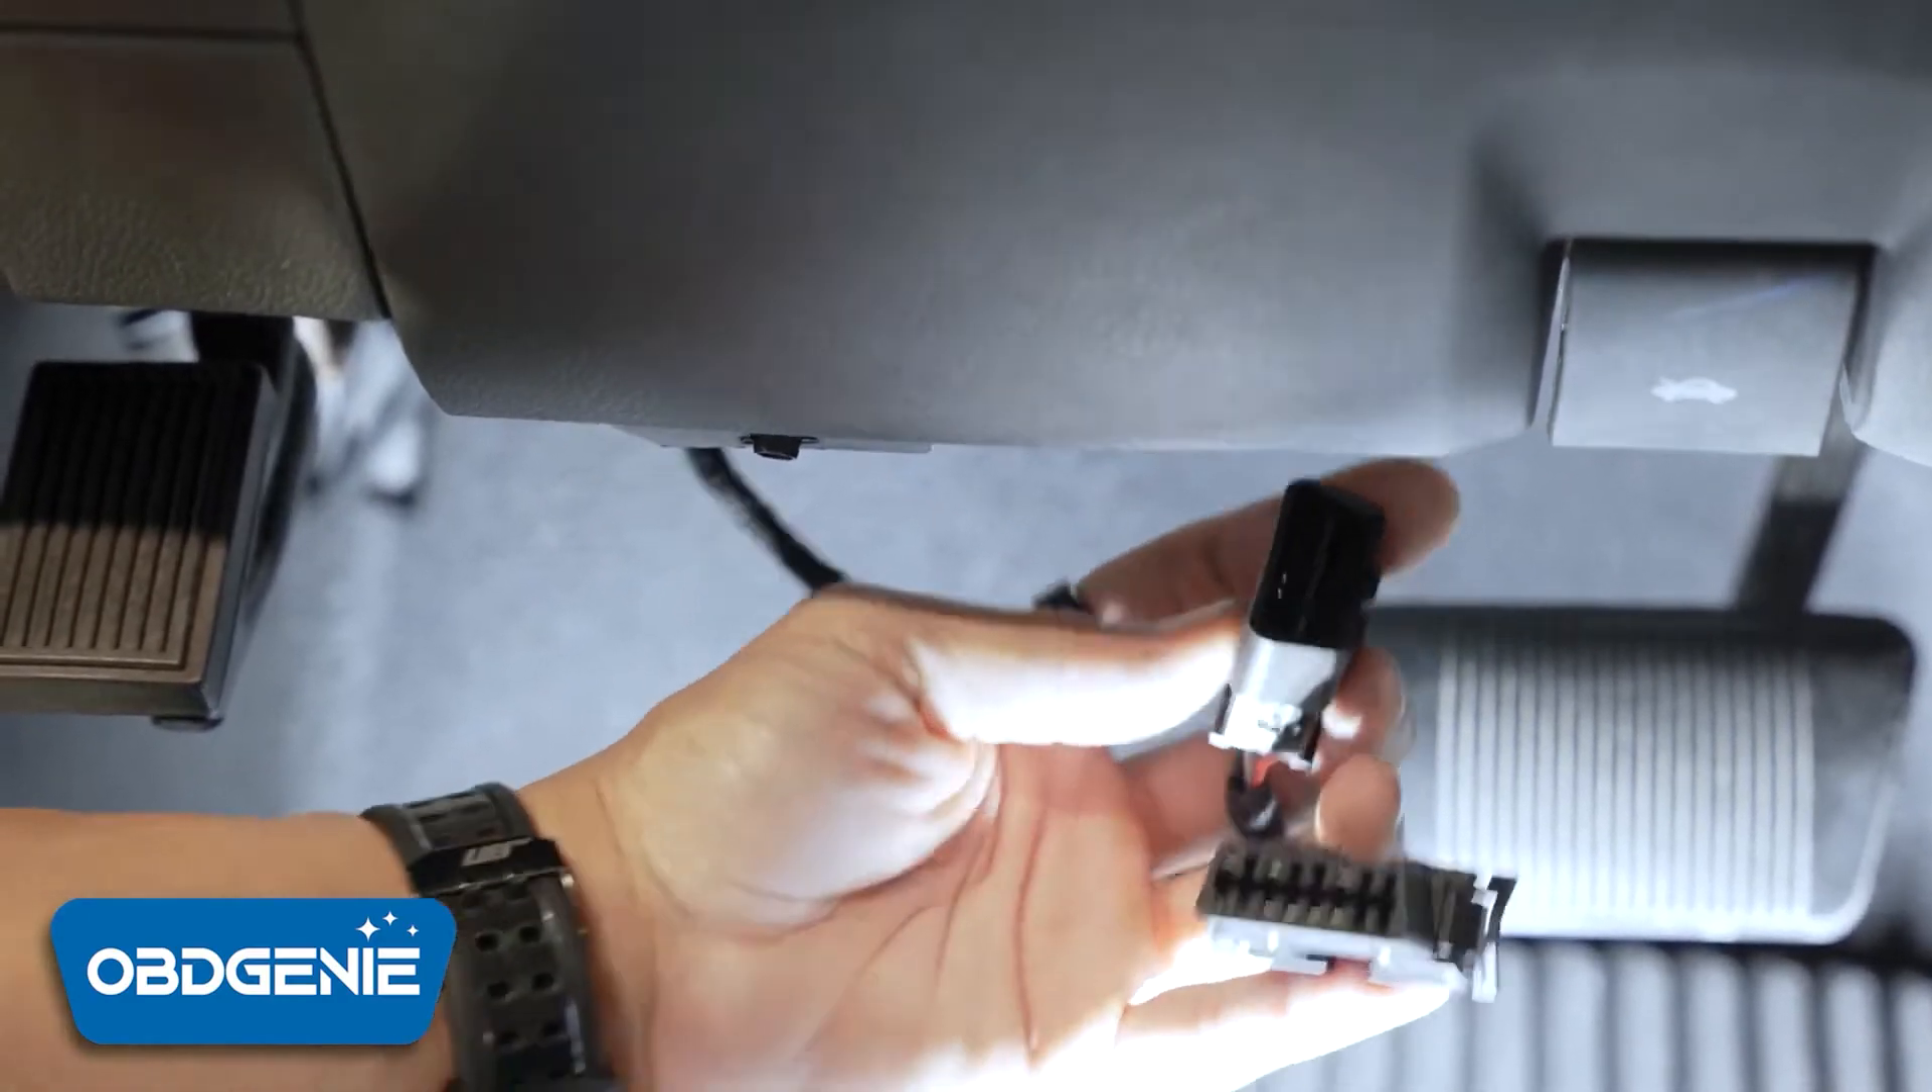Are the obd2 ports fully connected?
No.